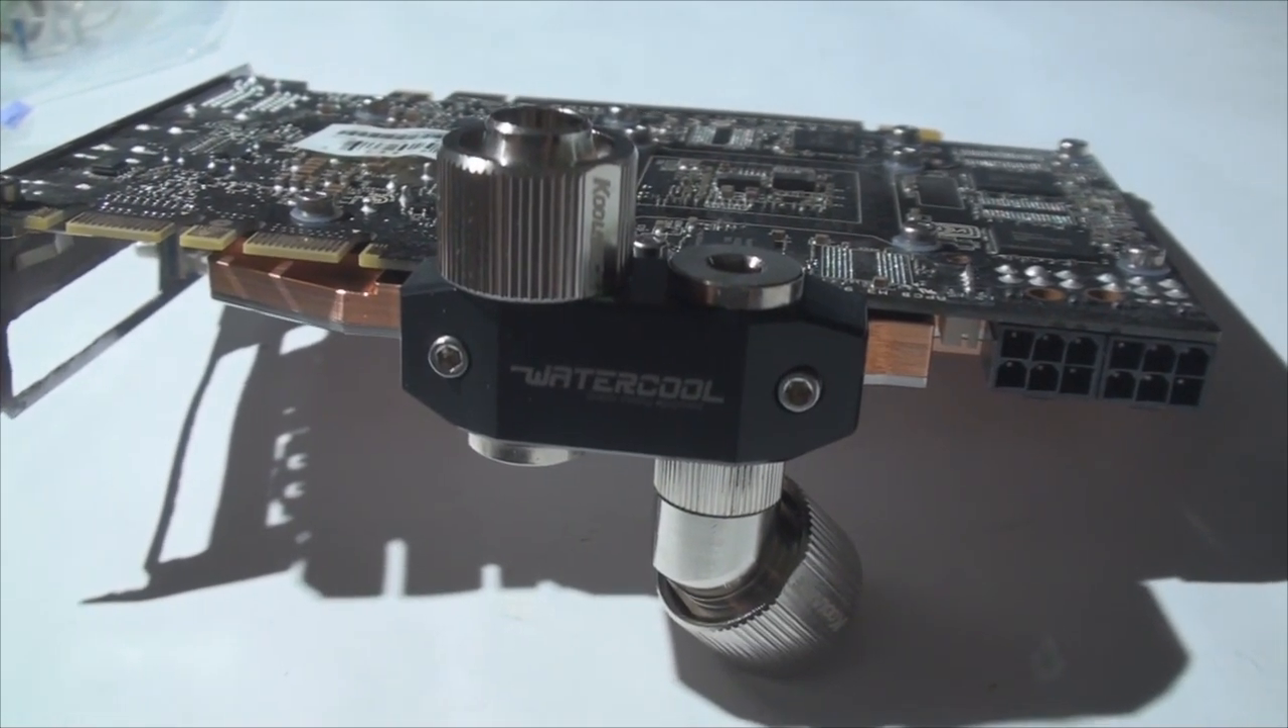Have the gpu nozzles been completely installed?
Yes.